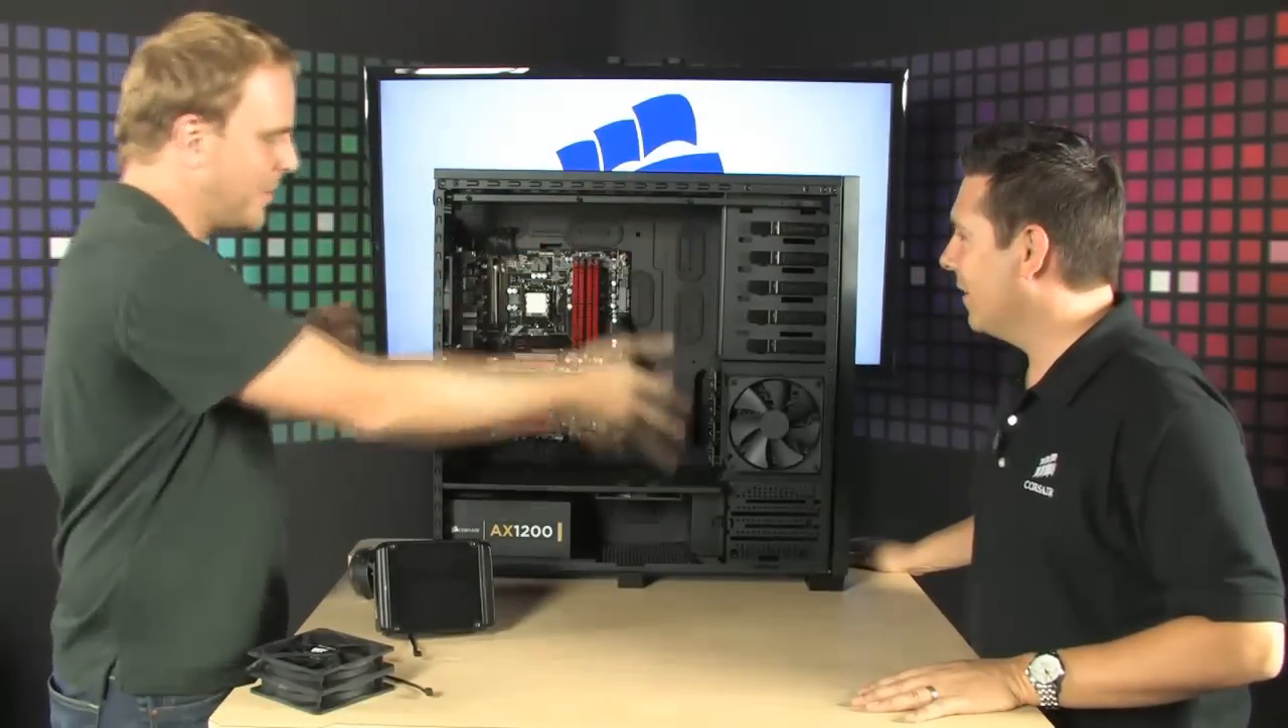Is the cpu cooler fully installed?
No.